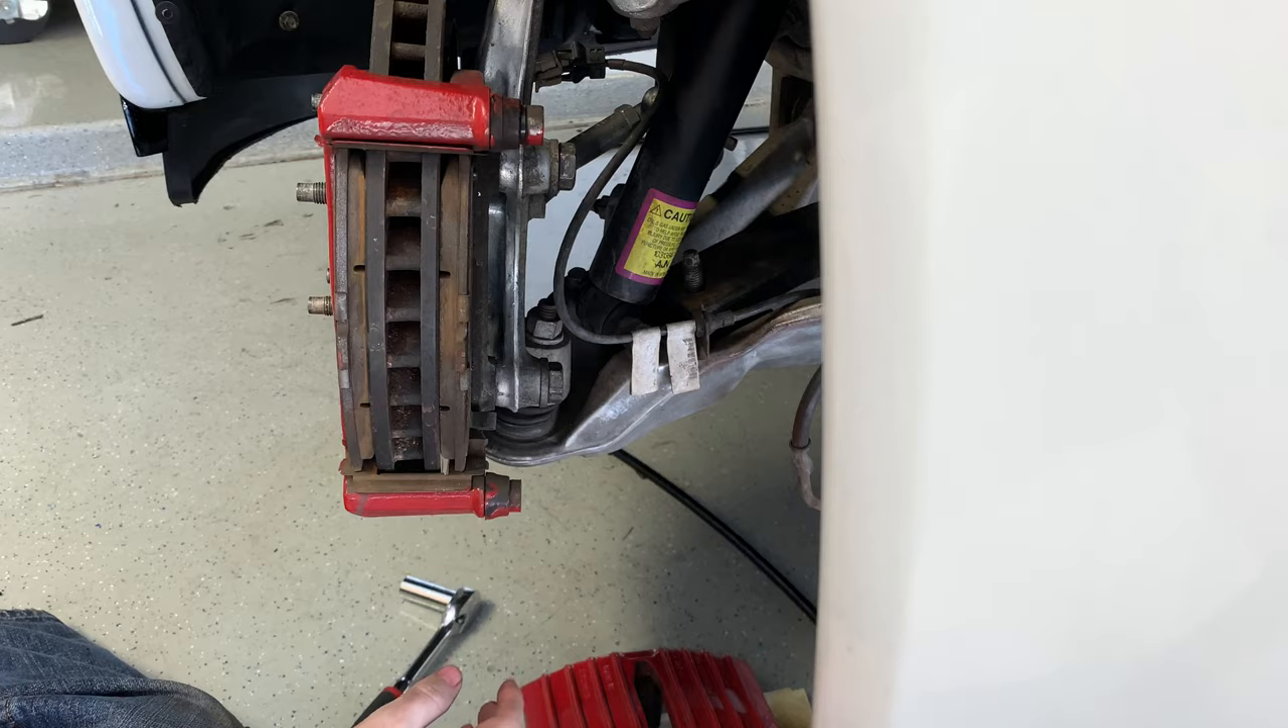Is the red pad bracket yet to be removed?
Yes.